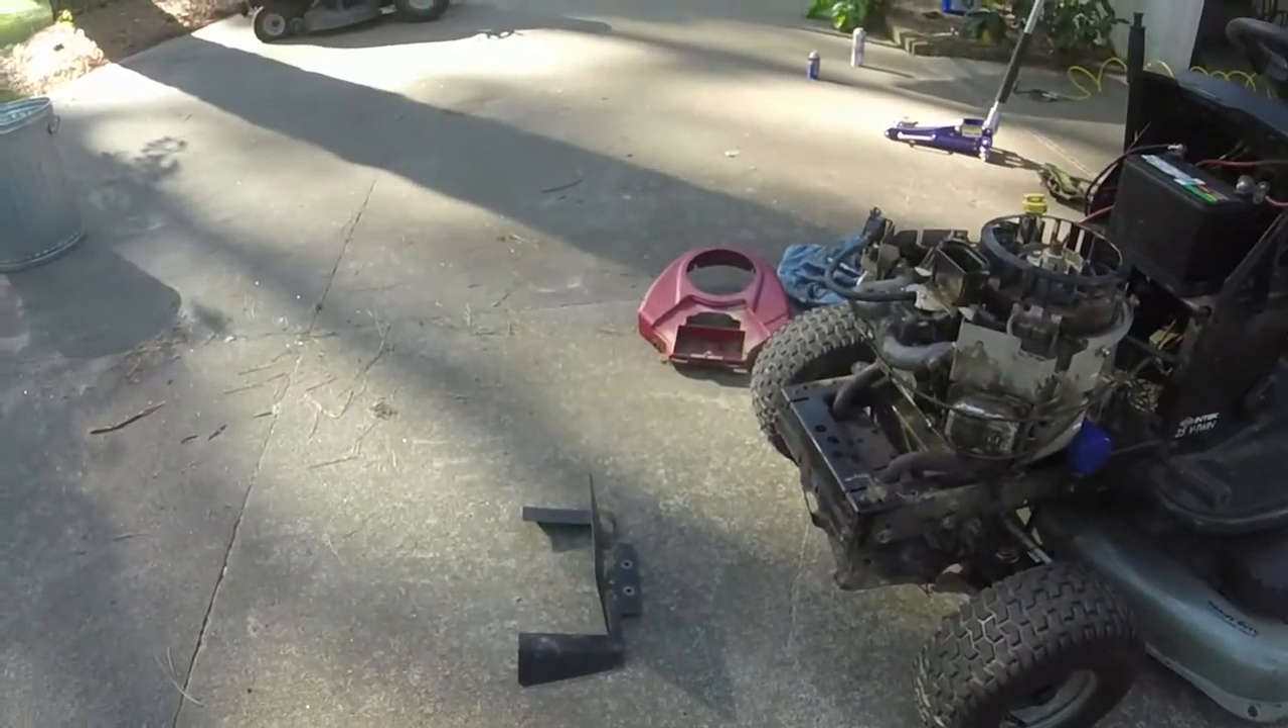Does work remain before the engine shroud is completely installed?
Yes.